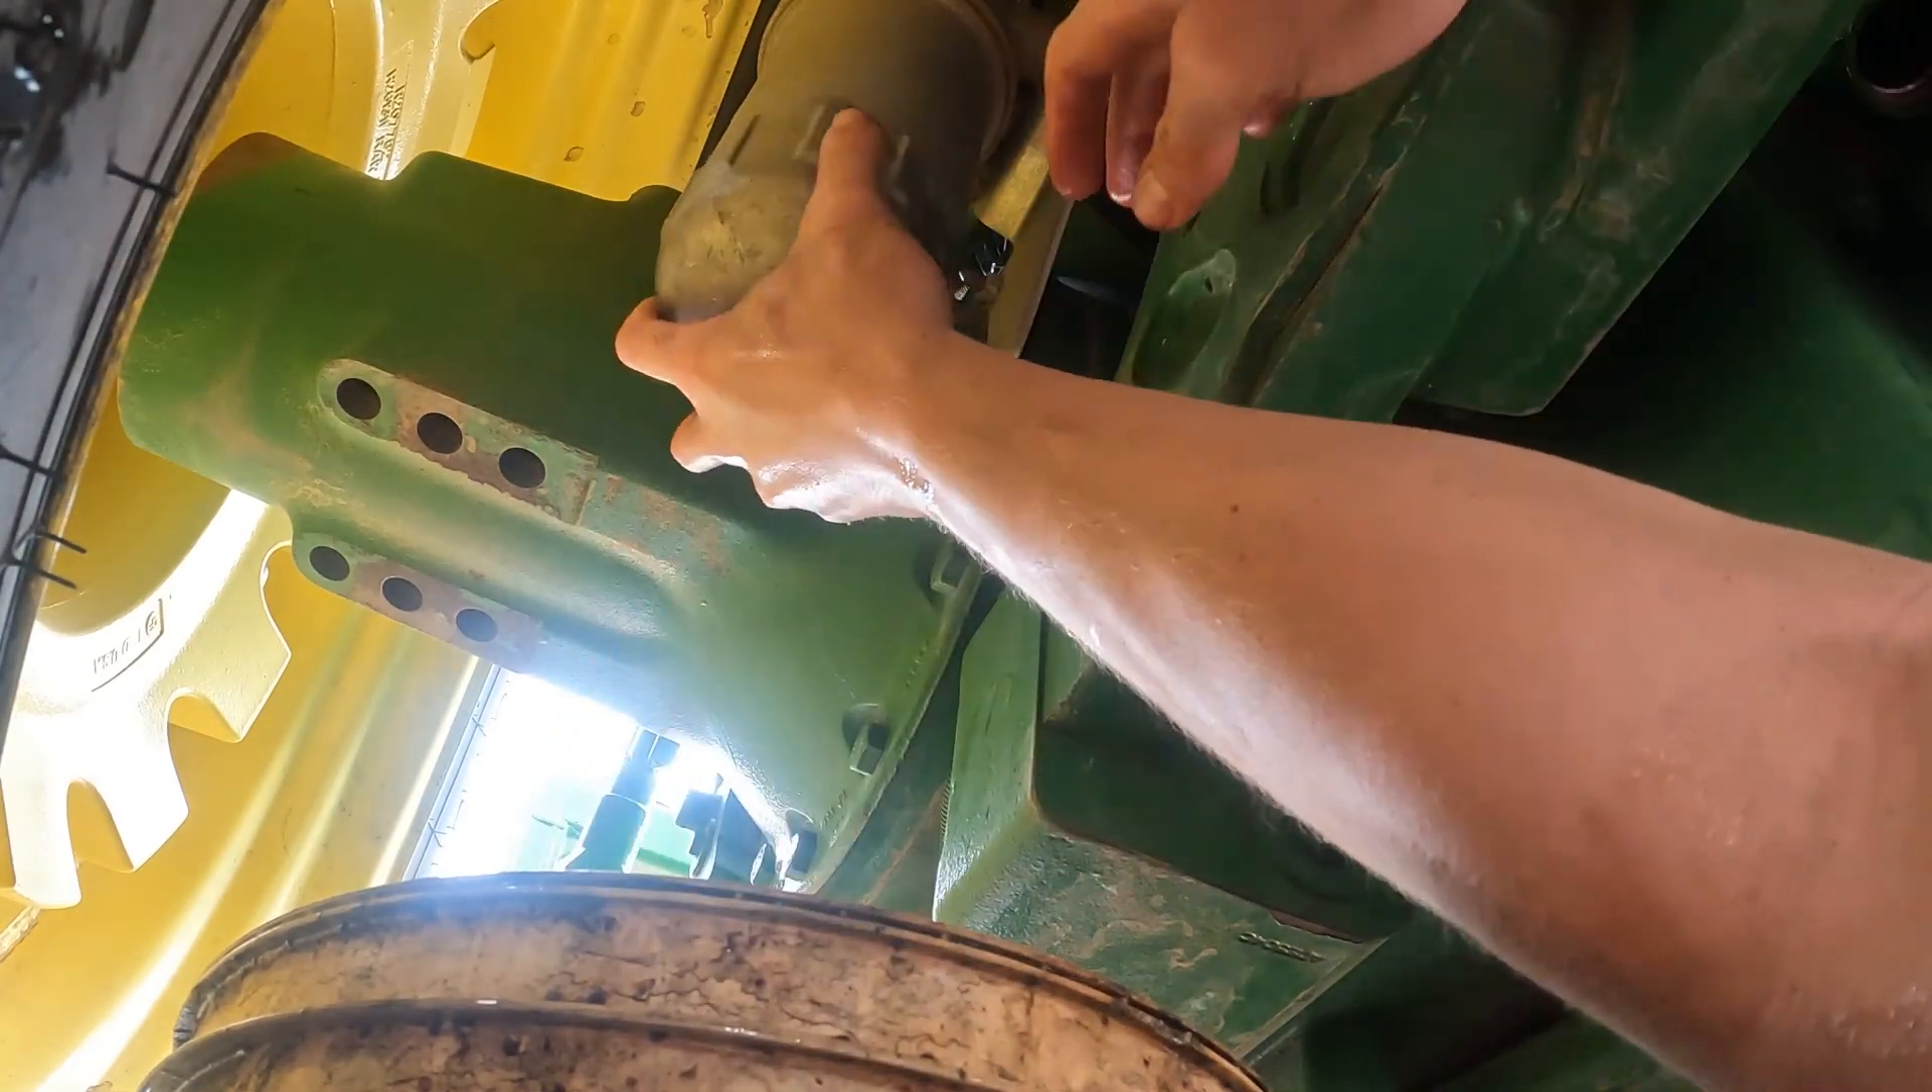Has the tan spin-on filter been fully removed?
No.